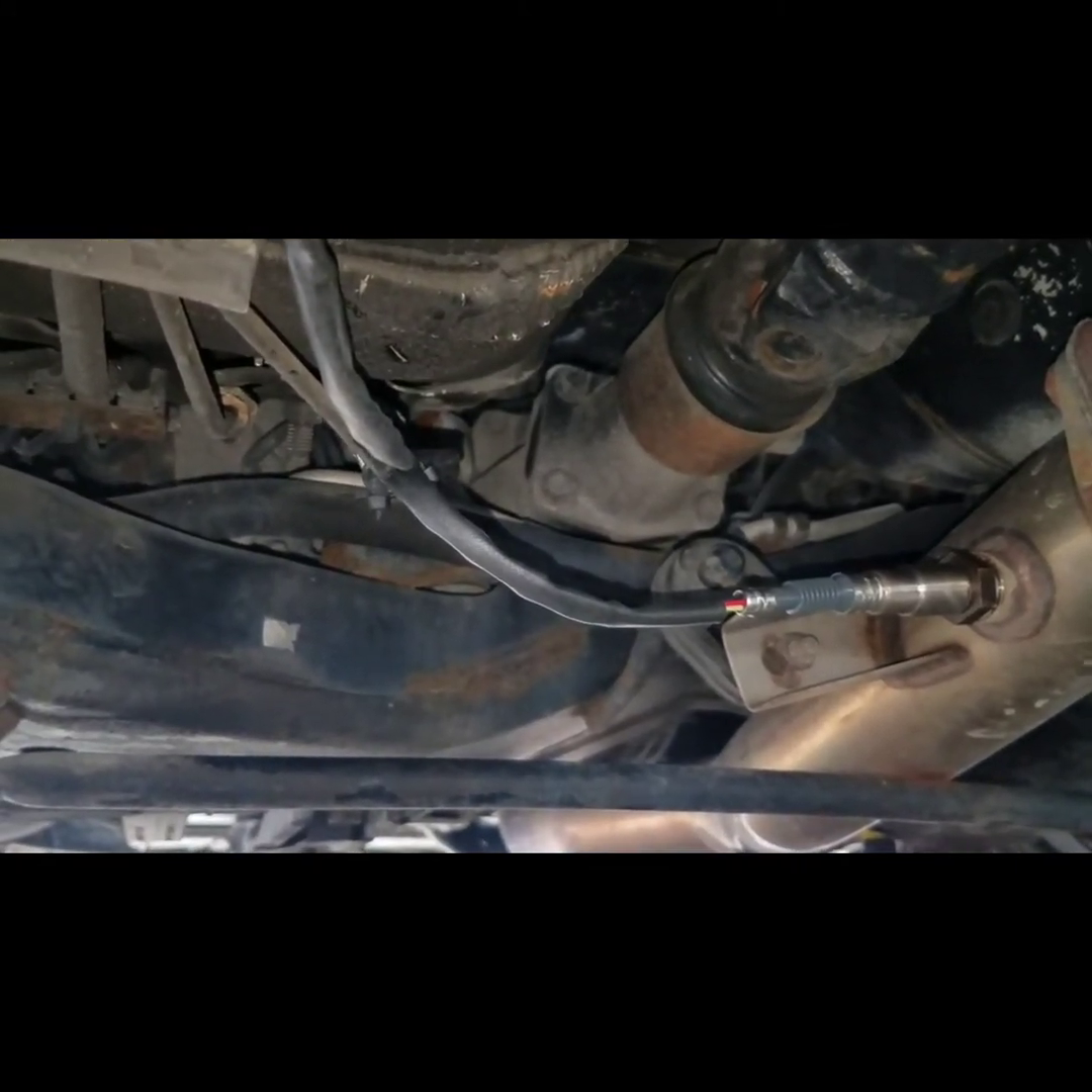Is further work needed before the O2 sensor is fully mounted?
No.